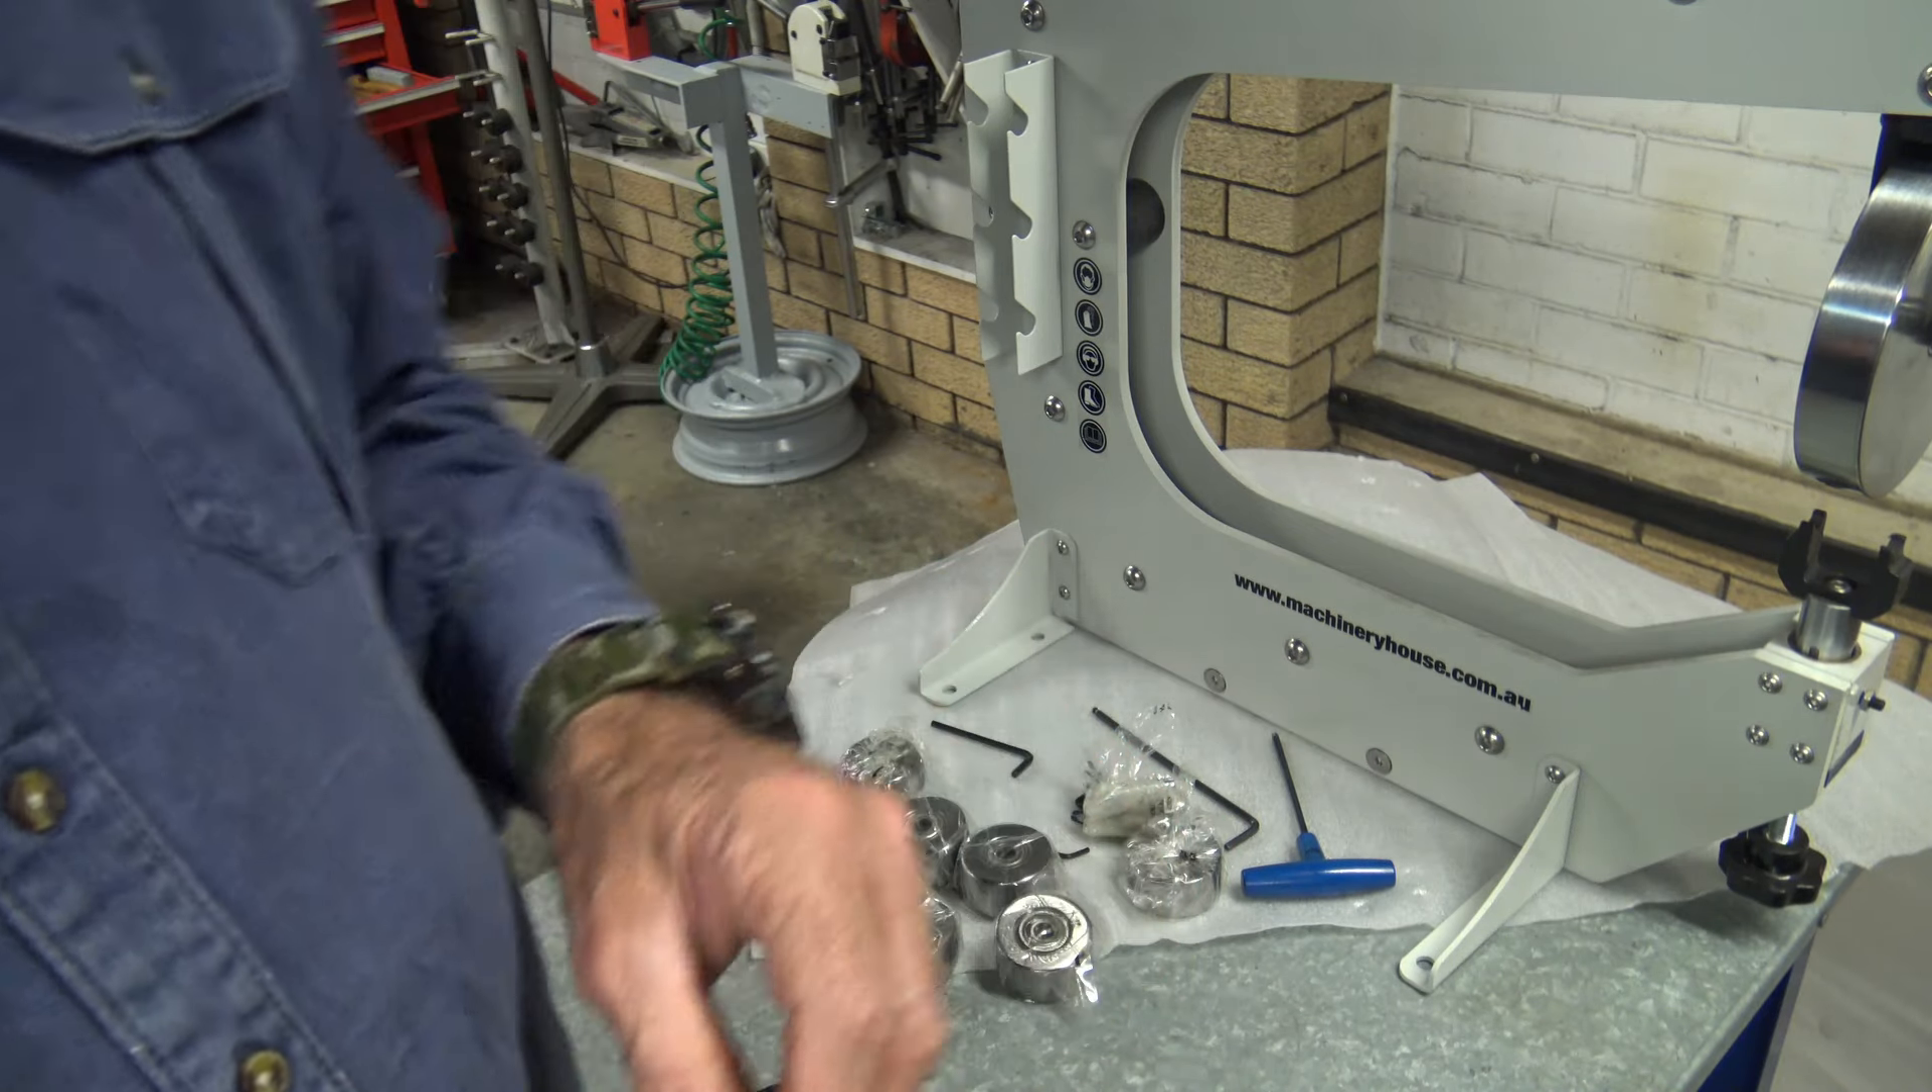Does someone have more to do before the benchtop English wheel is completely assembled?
Yes.